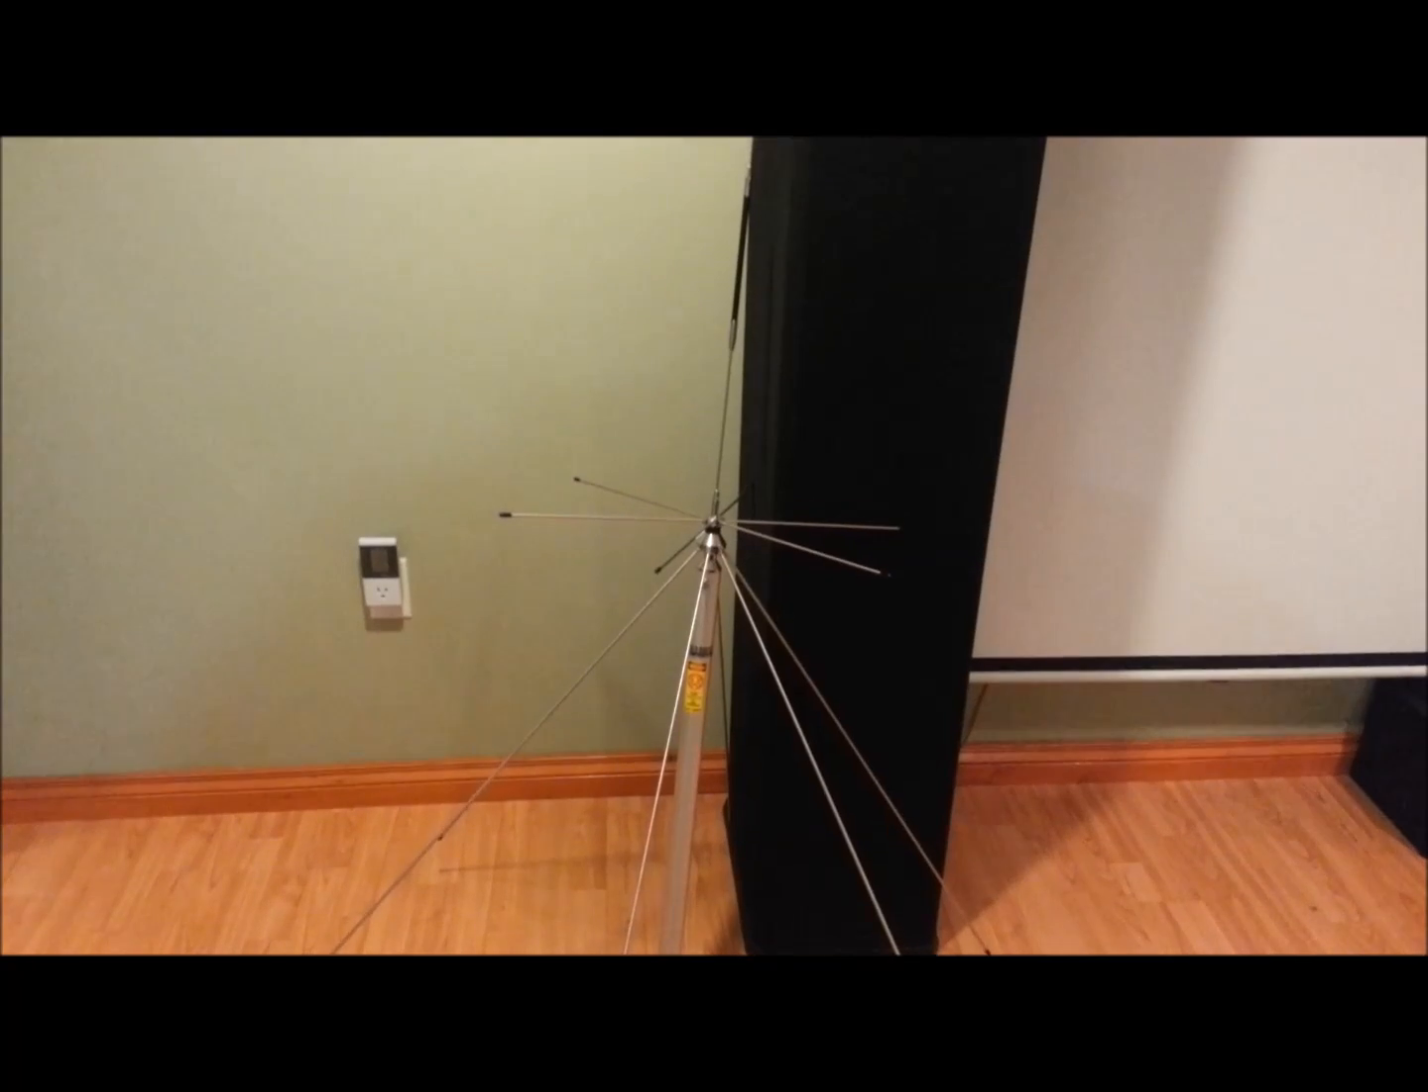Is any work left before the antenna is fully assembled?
No.